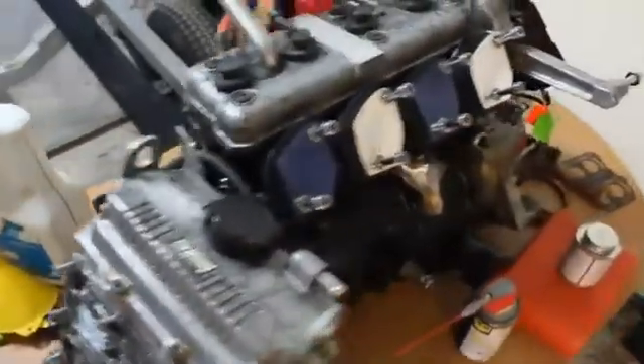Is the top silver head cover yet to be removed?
Yes.